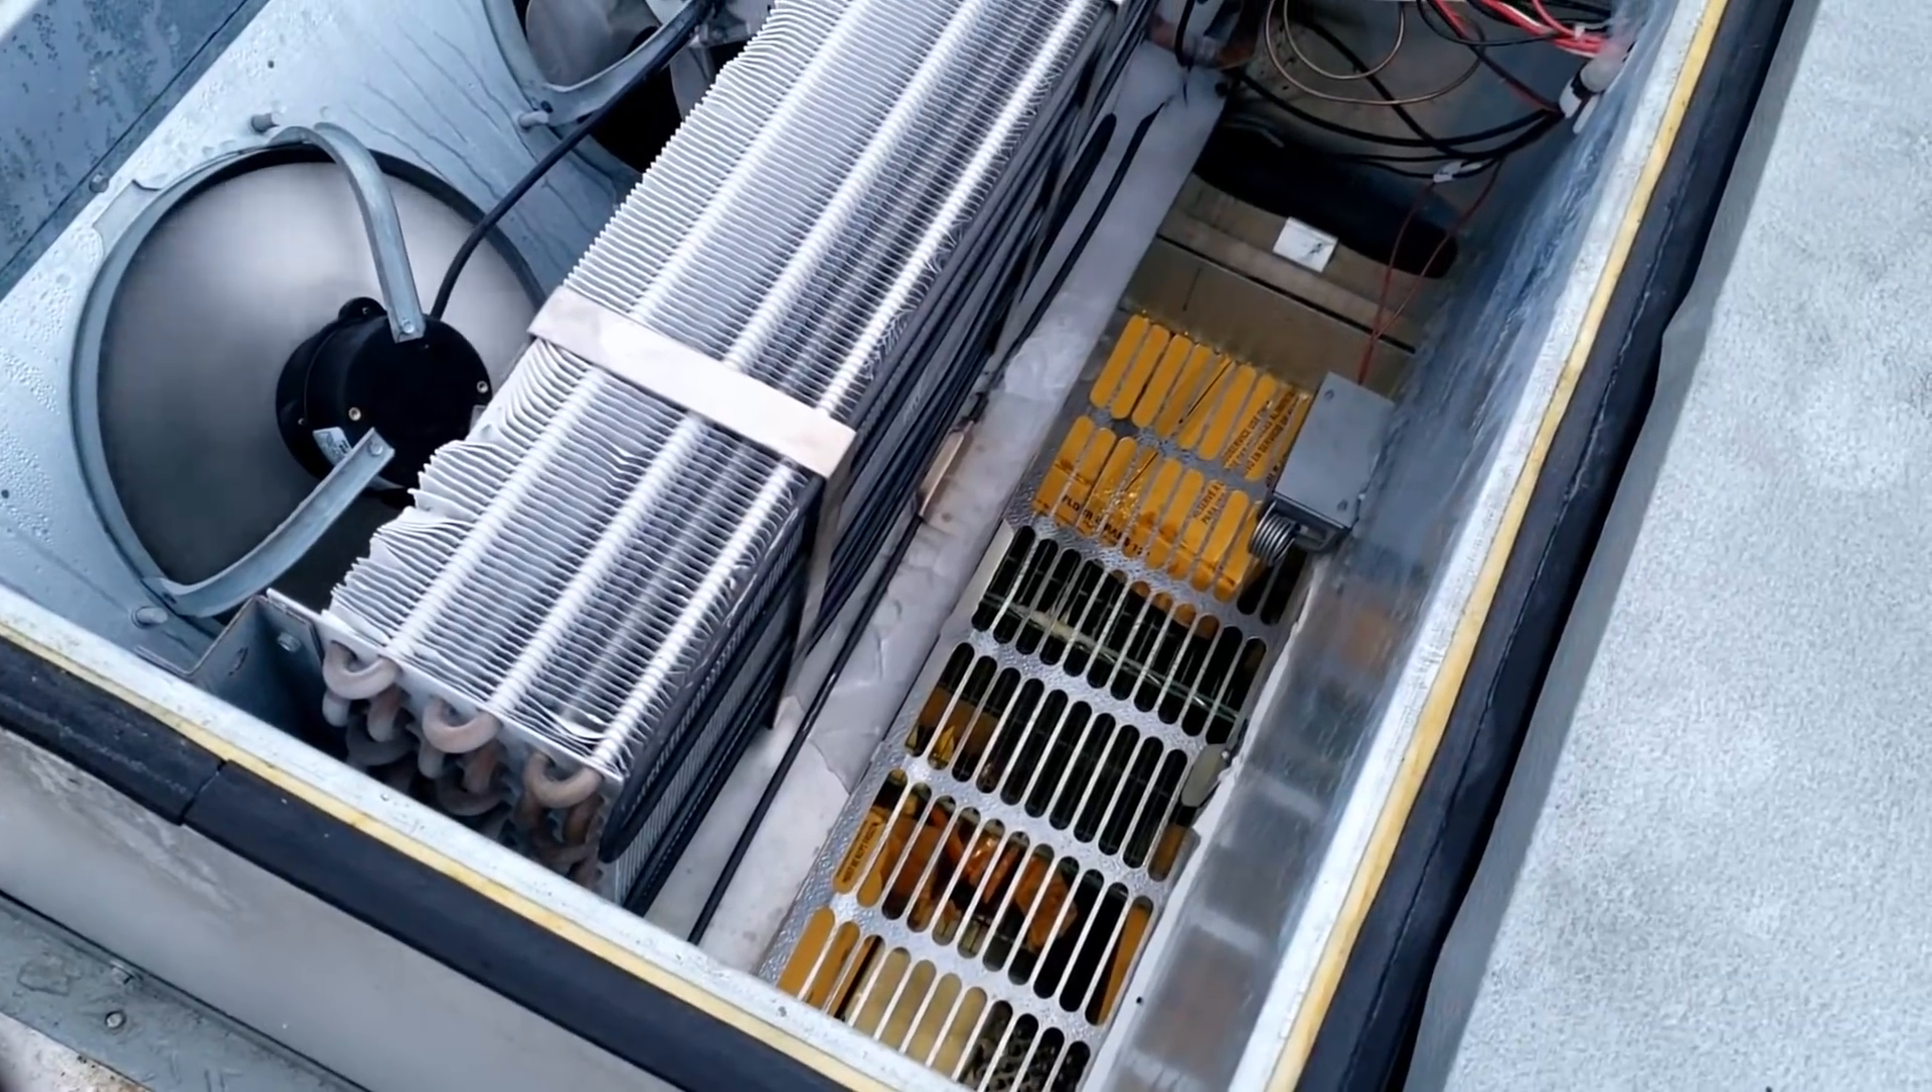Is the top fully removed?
Yes.